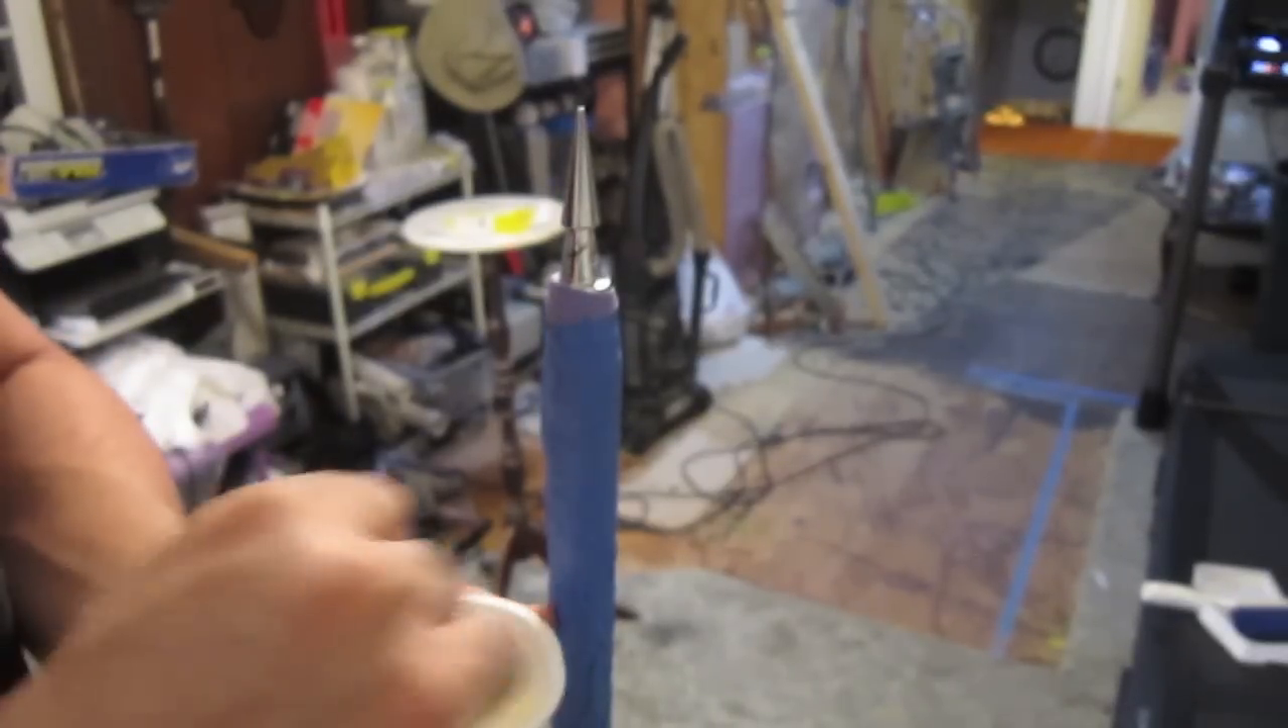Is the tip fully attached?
Yes.